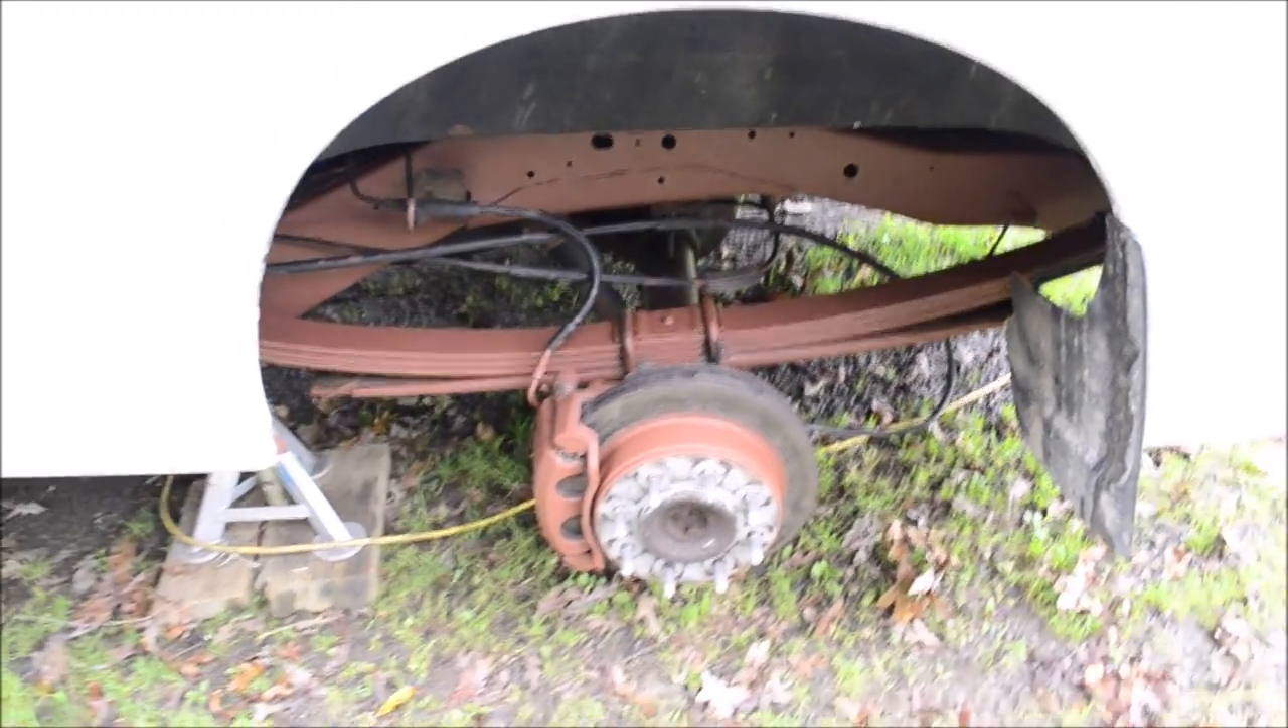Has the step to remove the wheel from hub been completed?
Yes.